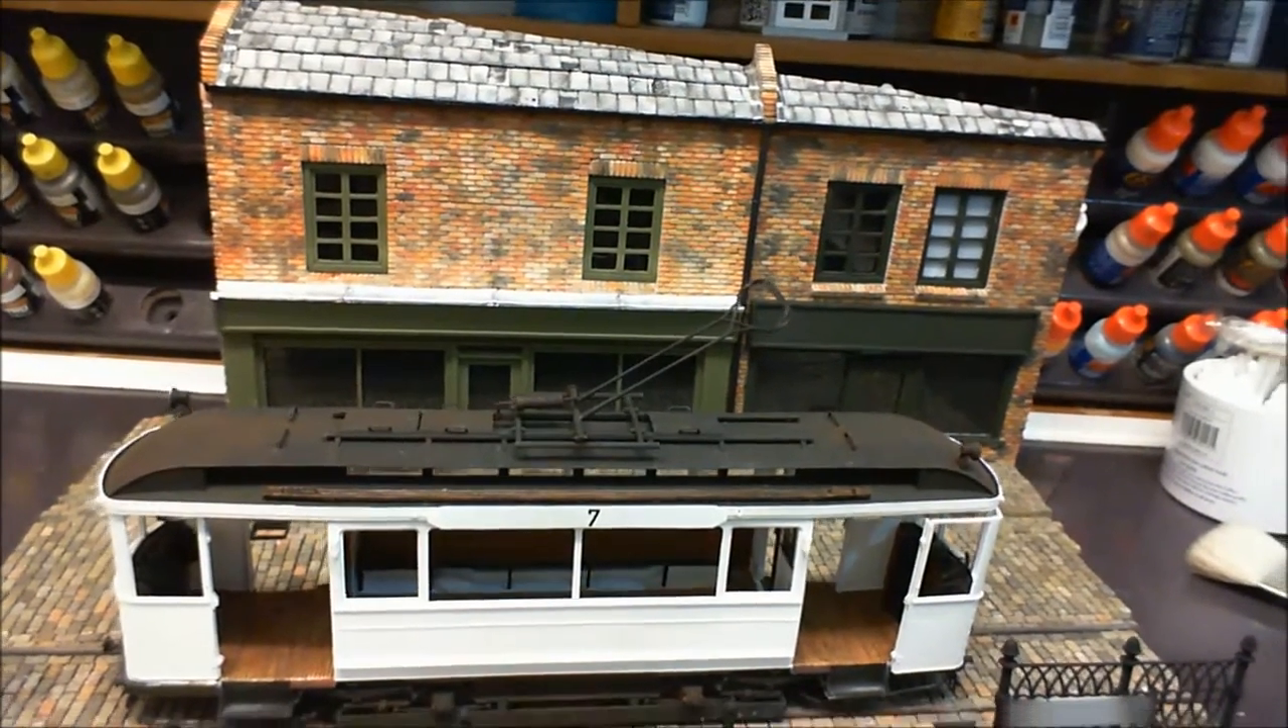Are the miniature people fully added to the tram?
No.